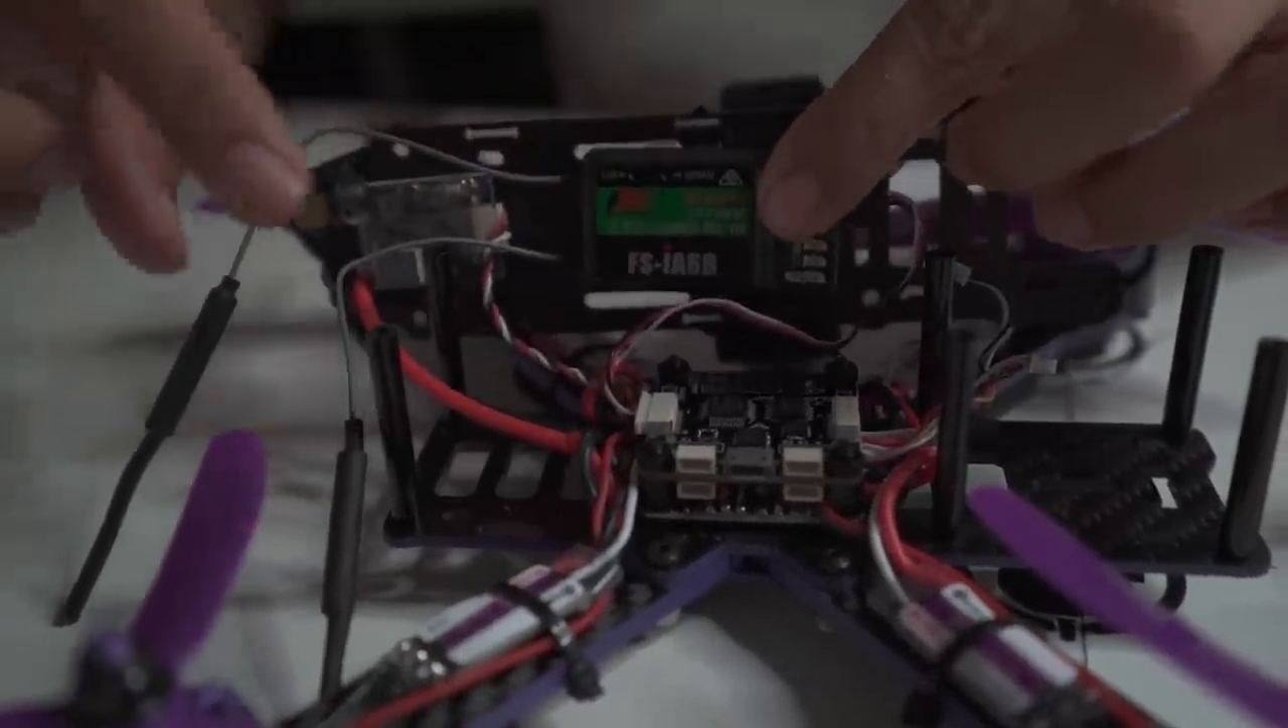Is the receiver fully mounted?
Yes.